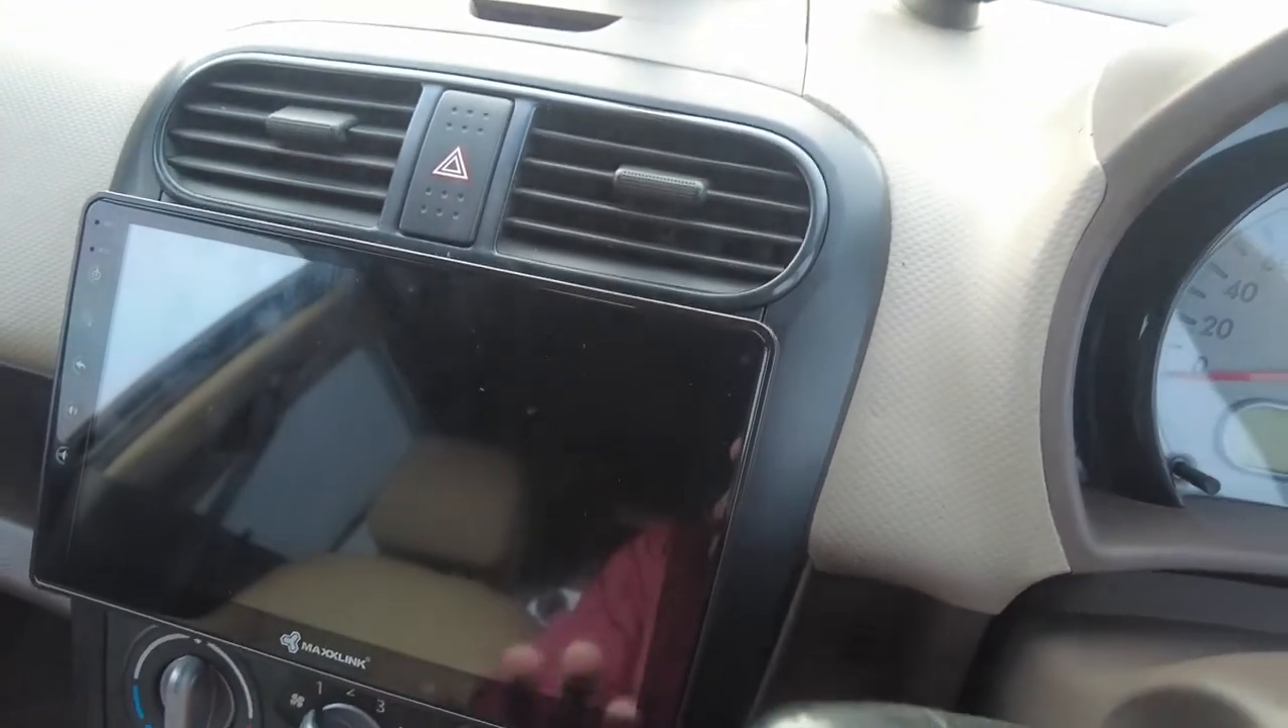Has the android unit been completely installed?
Yes.